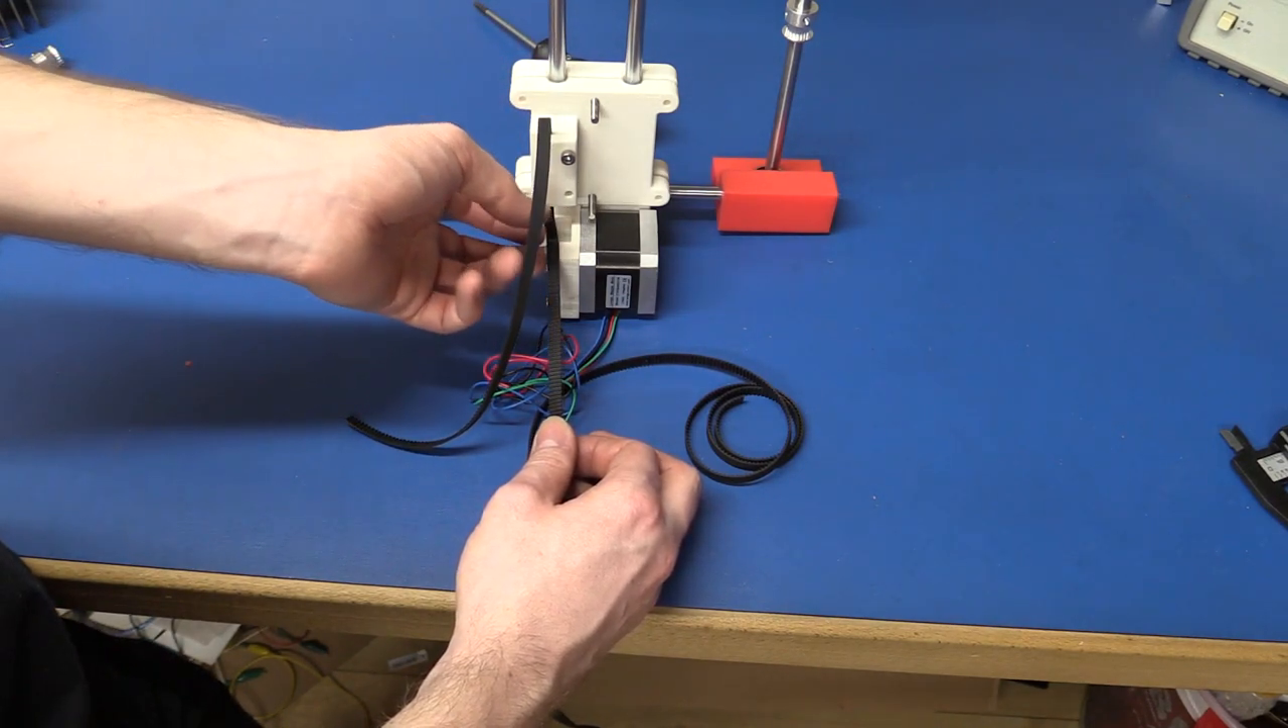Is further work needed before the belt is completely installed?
Yes.